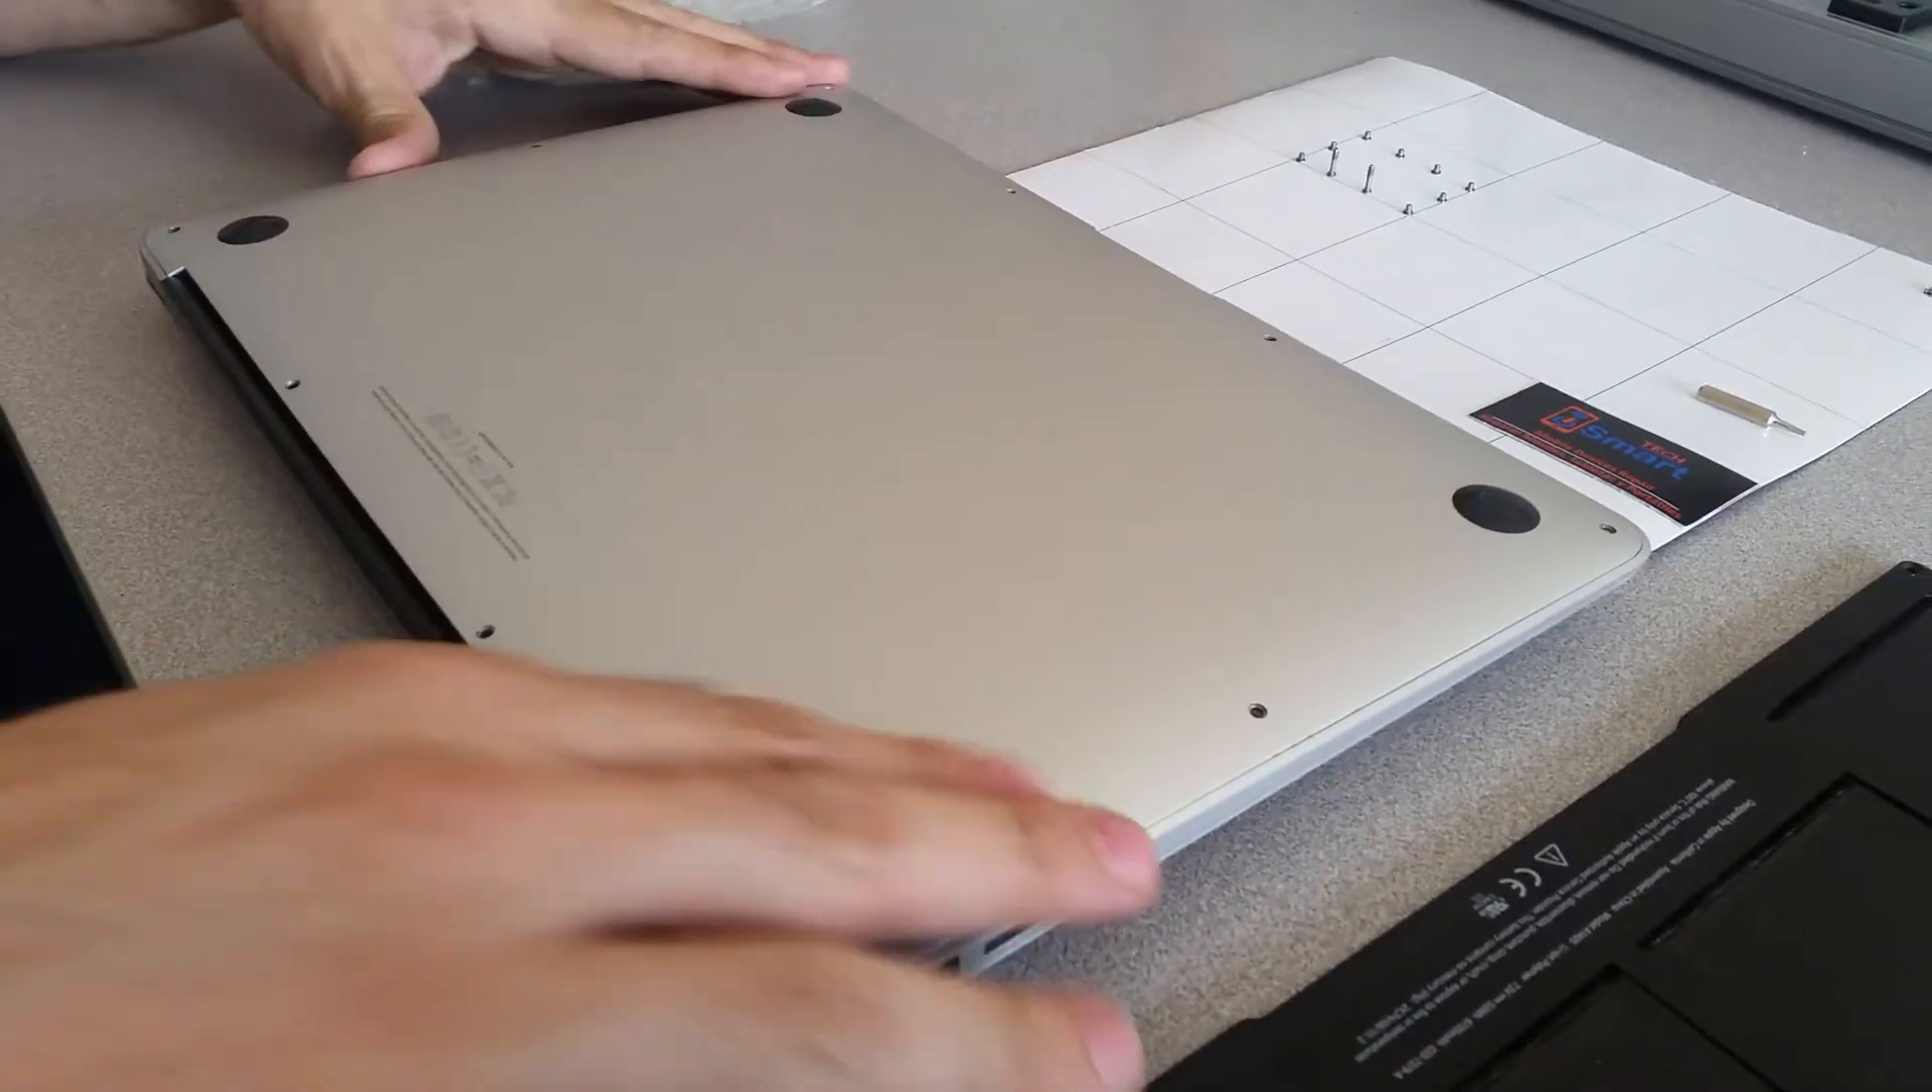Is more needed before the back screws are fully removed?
No.